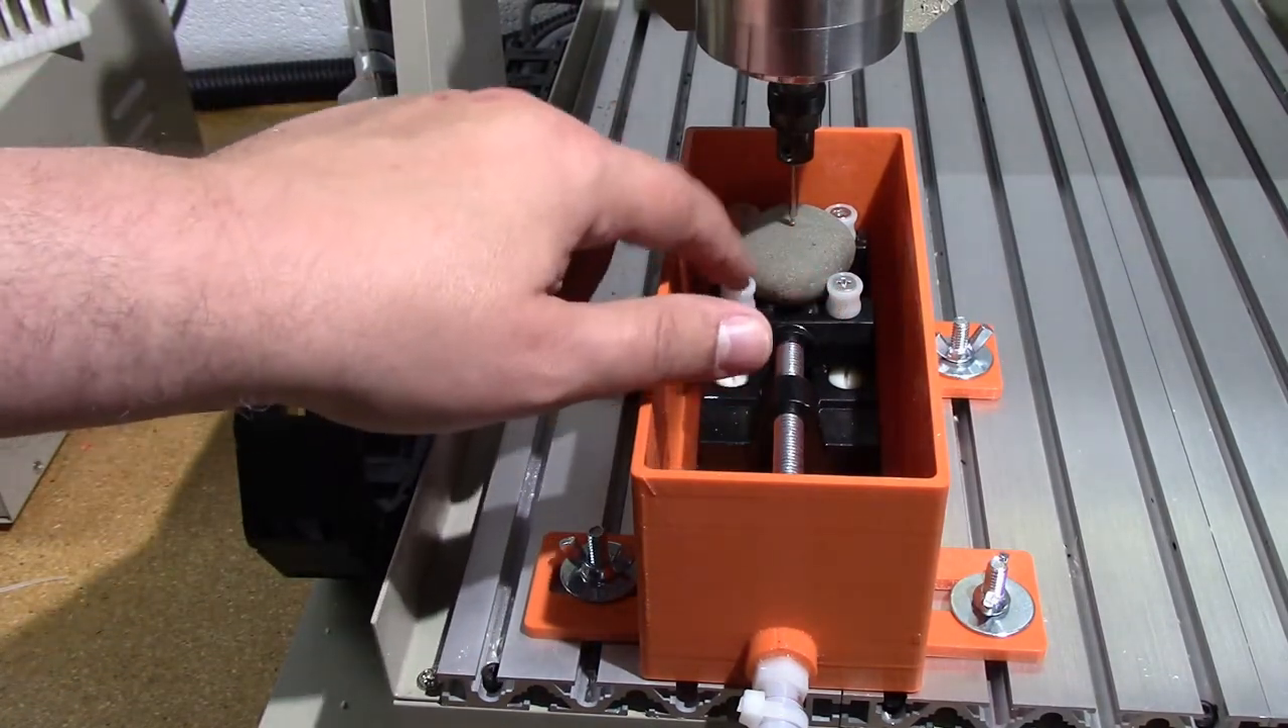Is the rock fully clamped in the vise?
Yes.